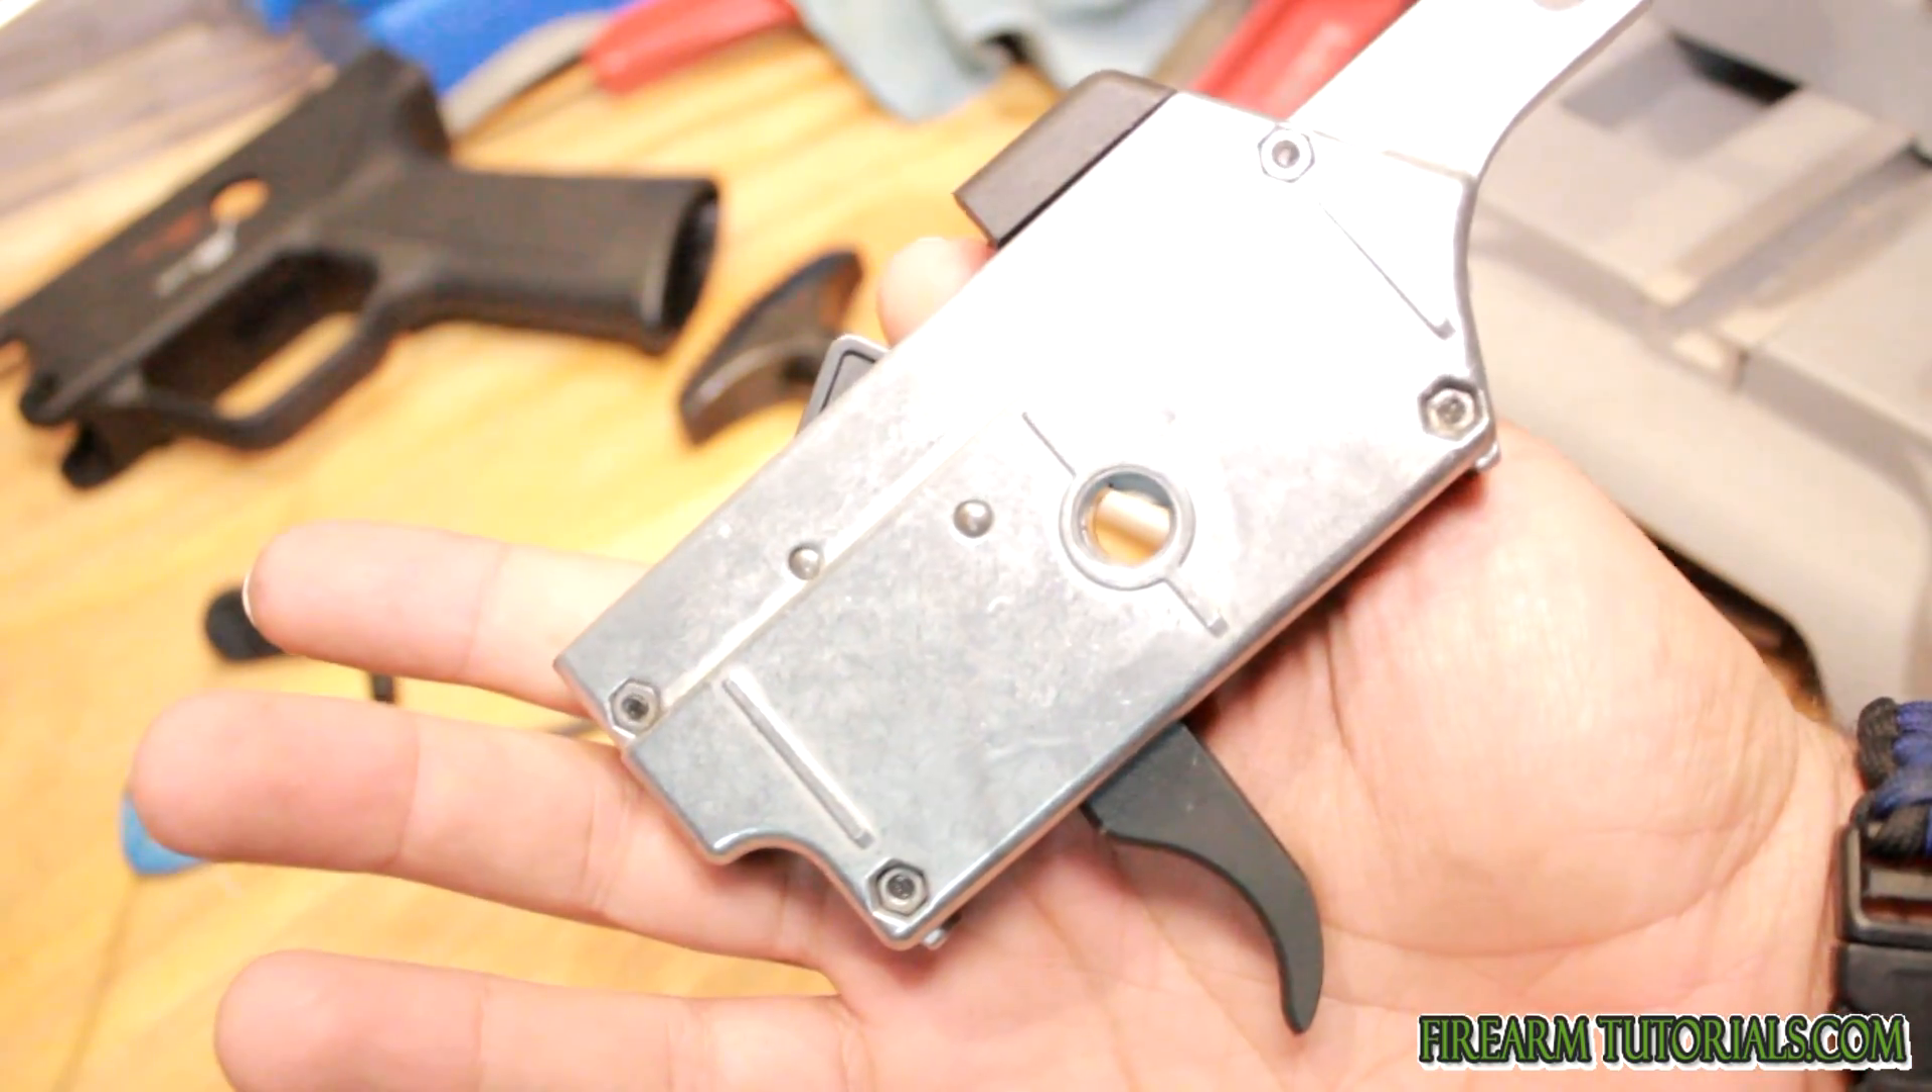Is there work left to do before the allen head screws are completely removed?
Yes.